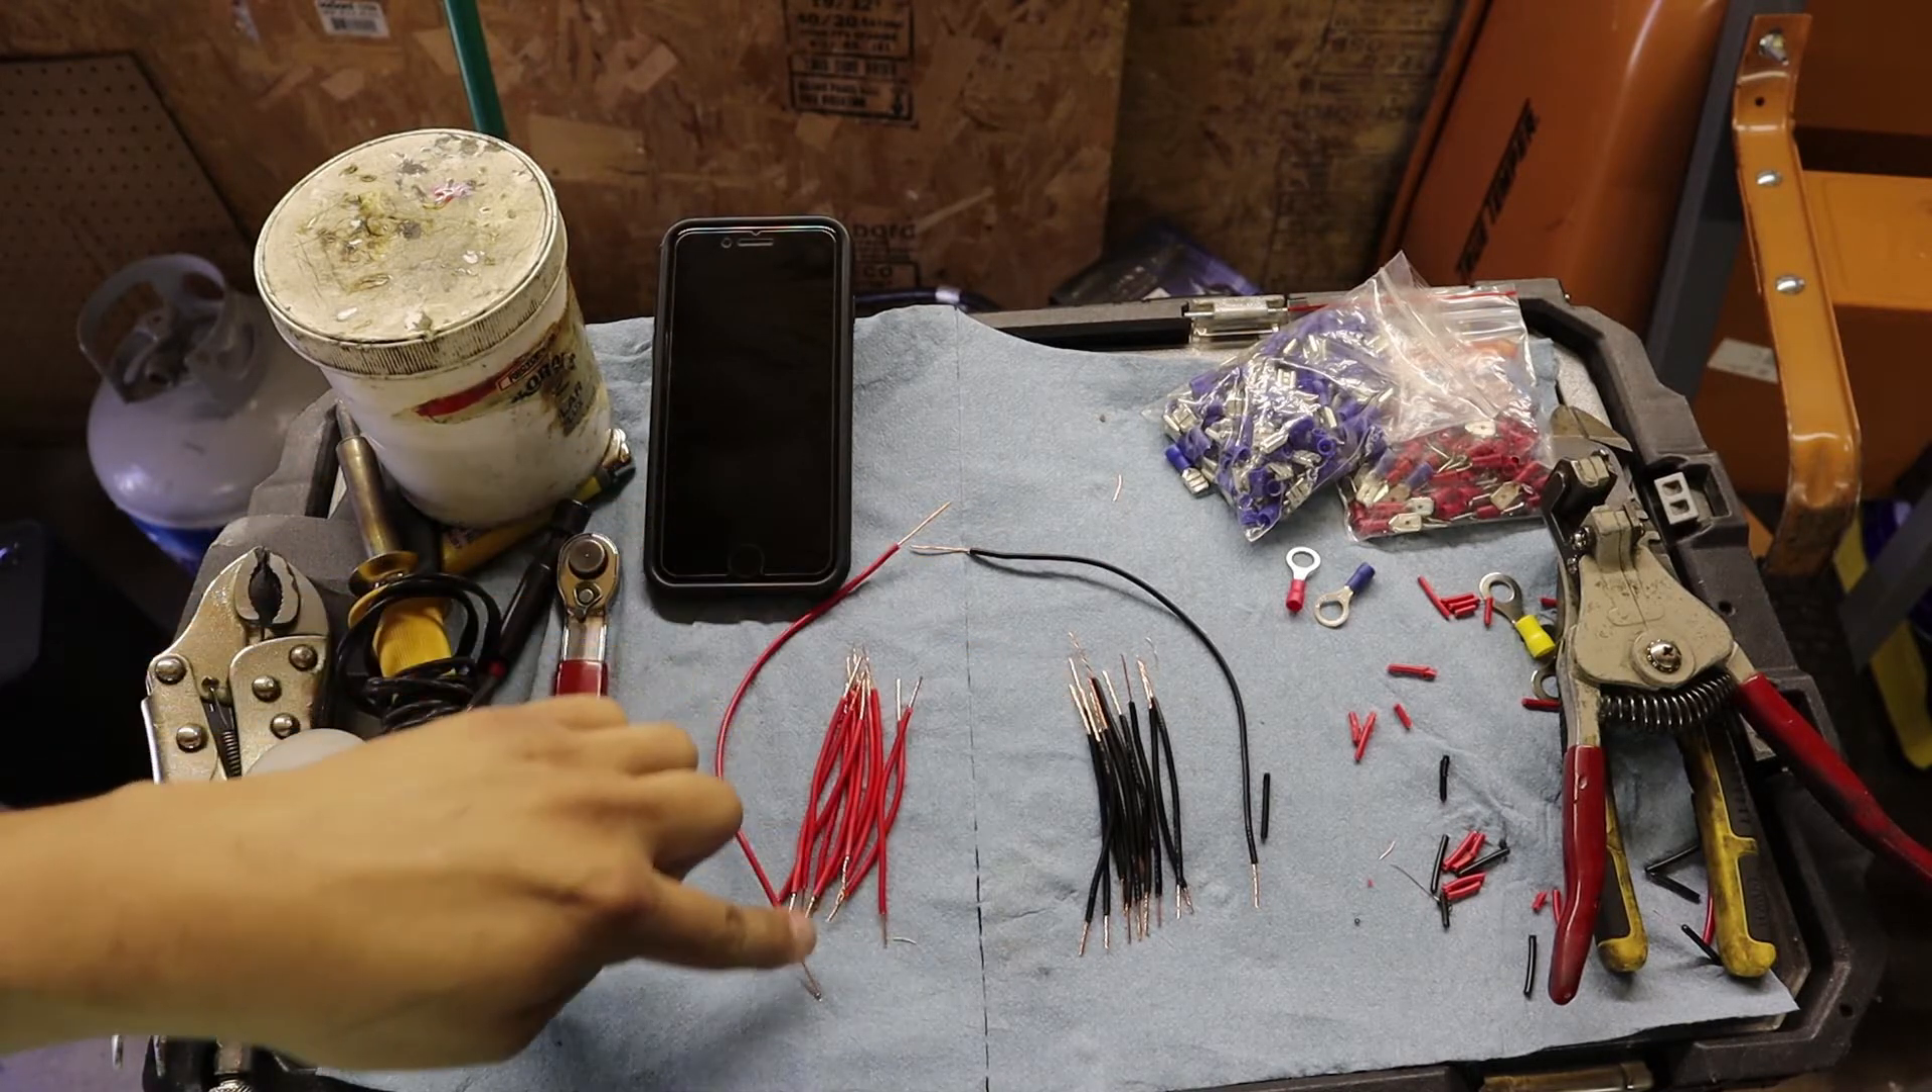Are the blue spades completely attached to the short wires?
No.